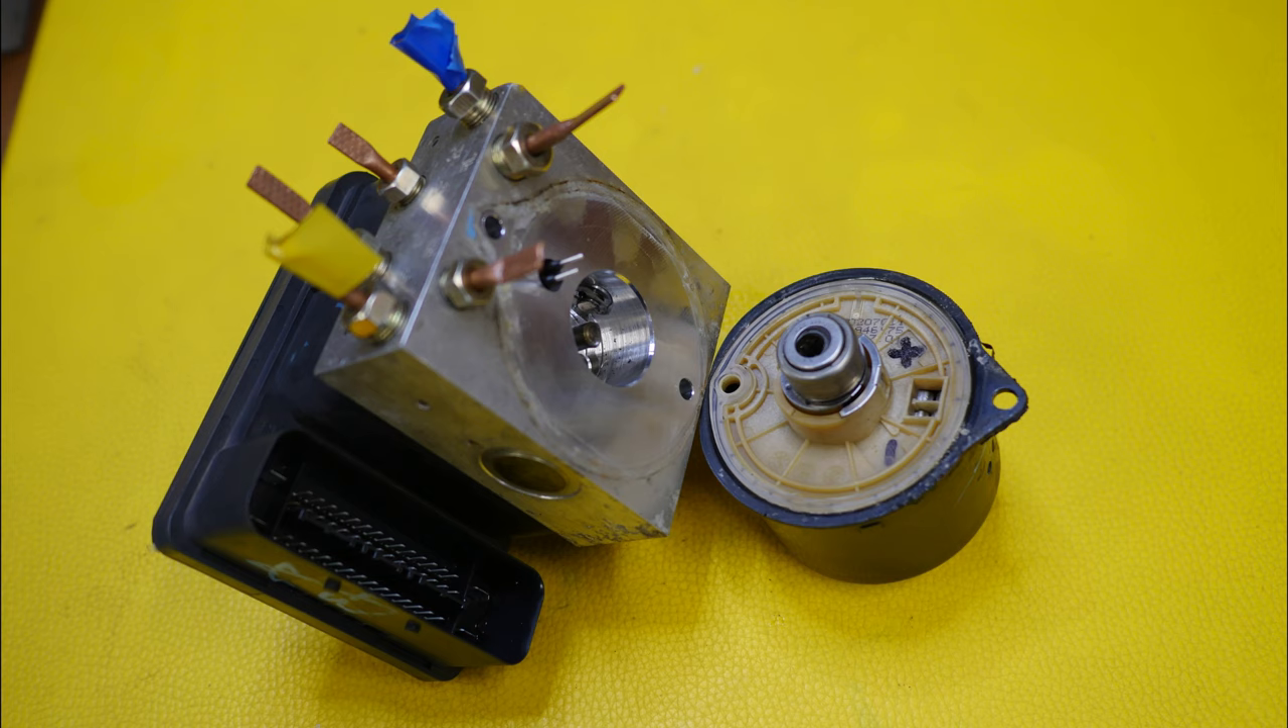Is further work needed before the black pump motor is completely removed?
No.